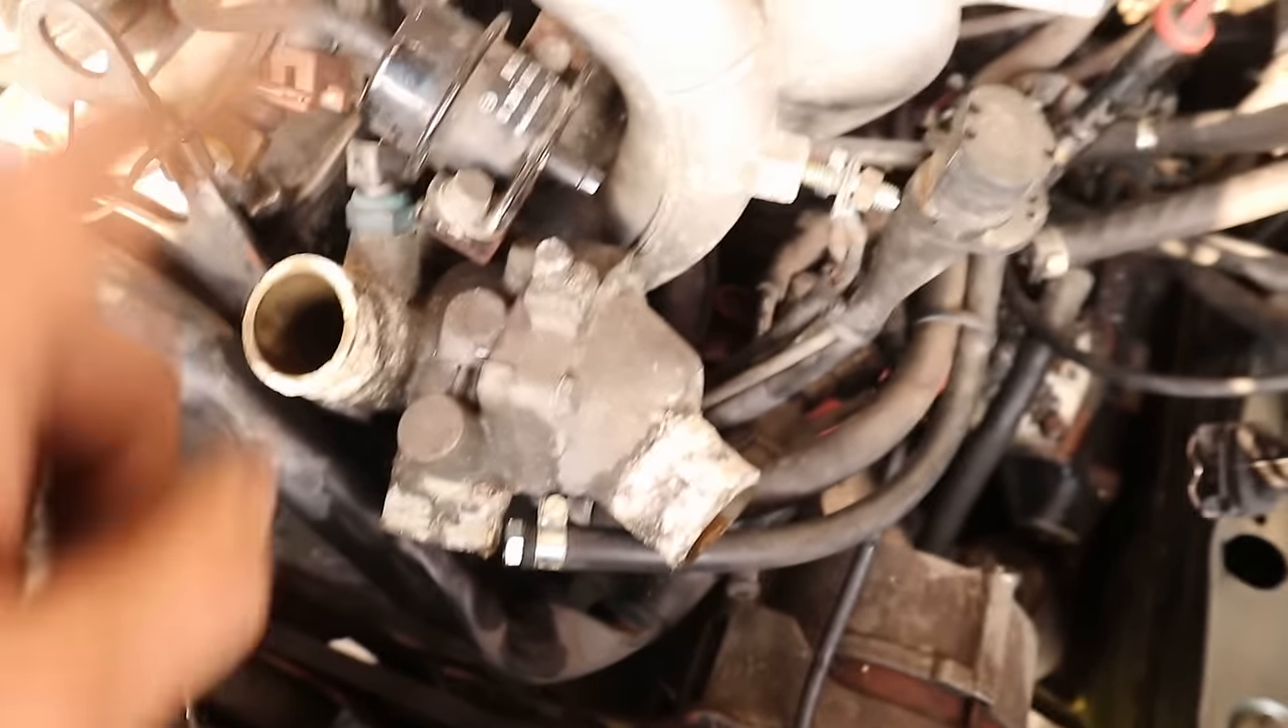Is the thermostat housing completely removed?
No.